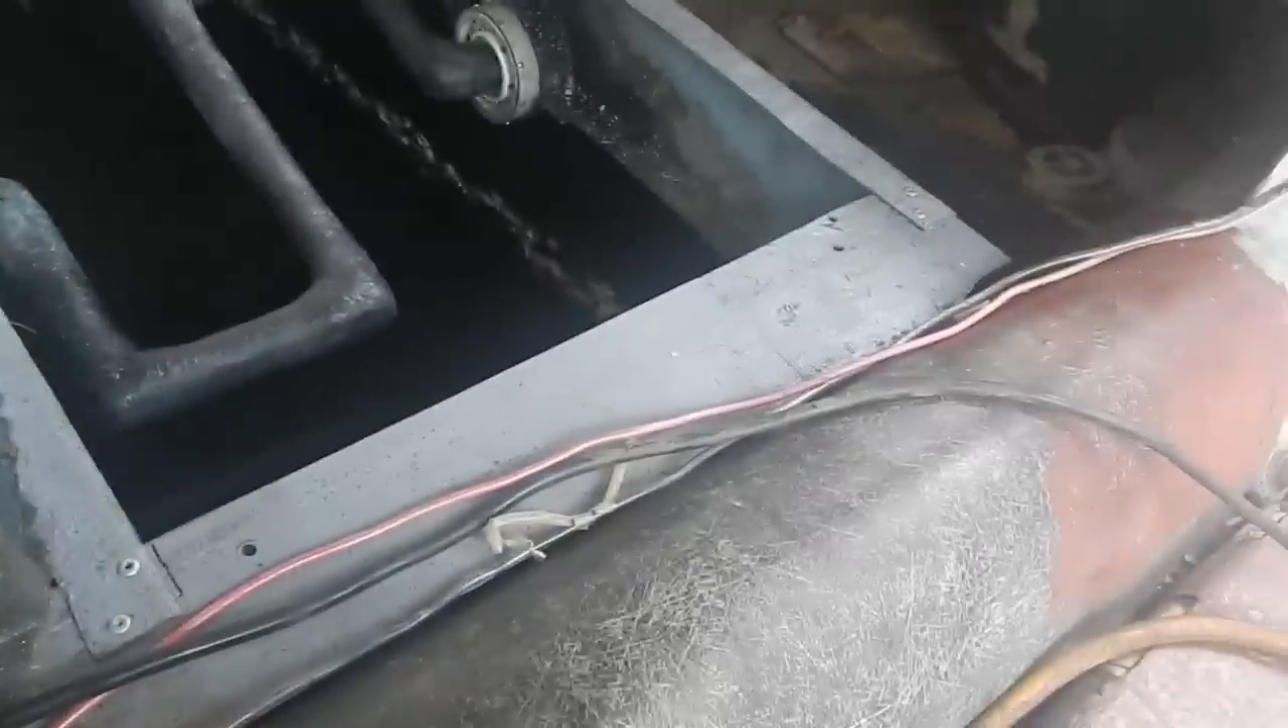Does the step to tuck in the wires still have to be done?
Yes.